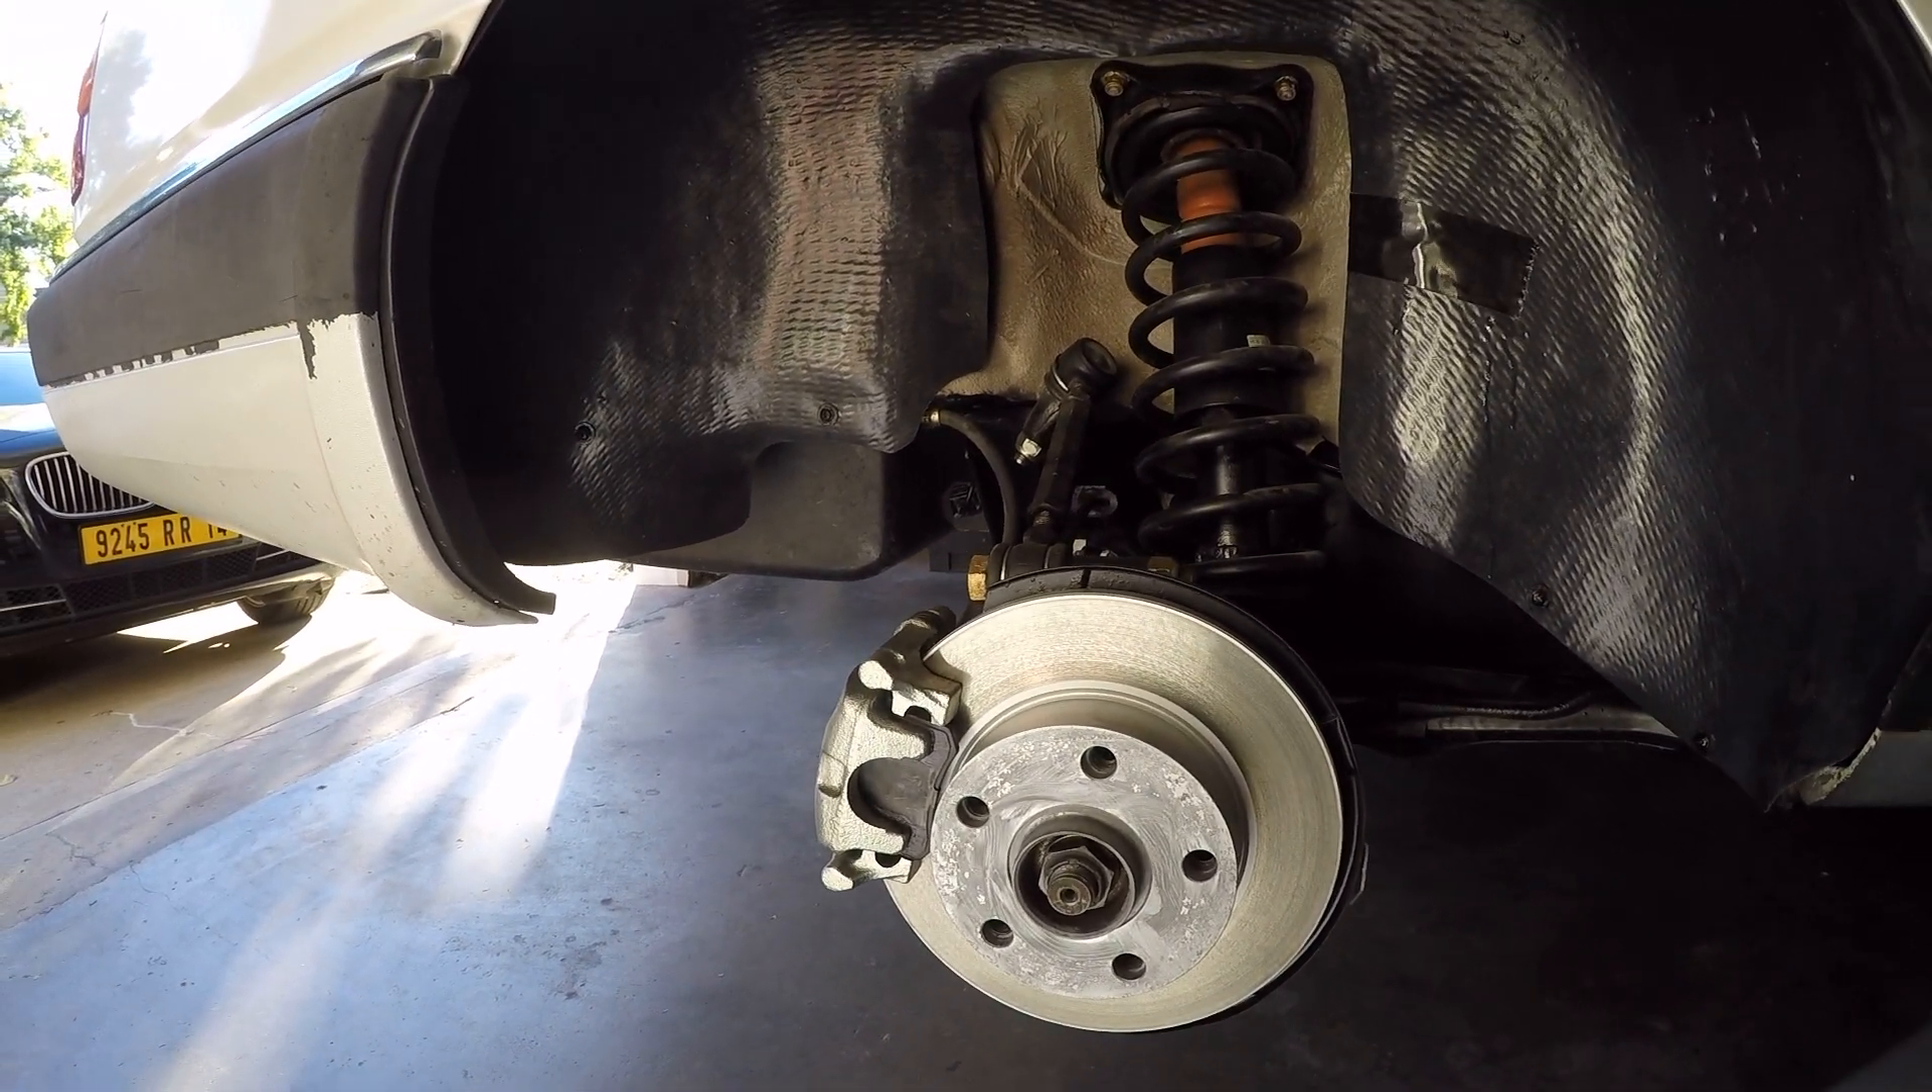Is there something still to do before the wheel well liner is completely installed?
No.